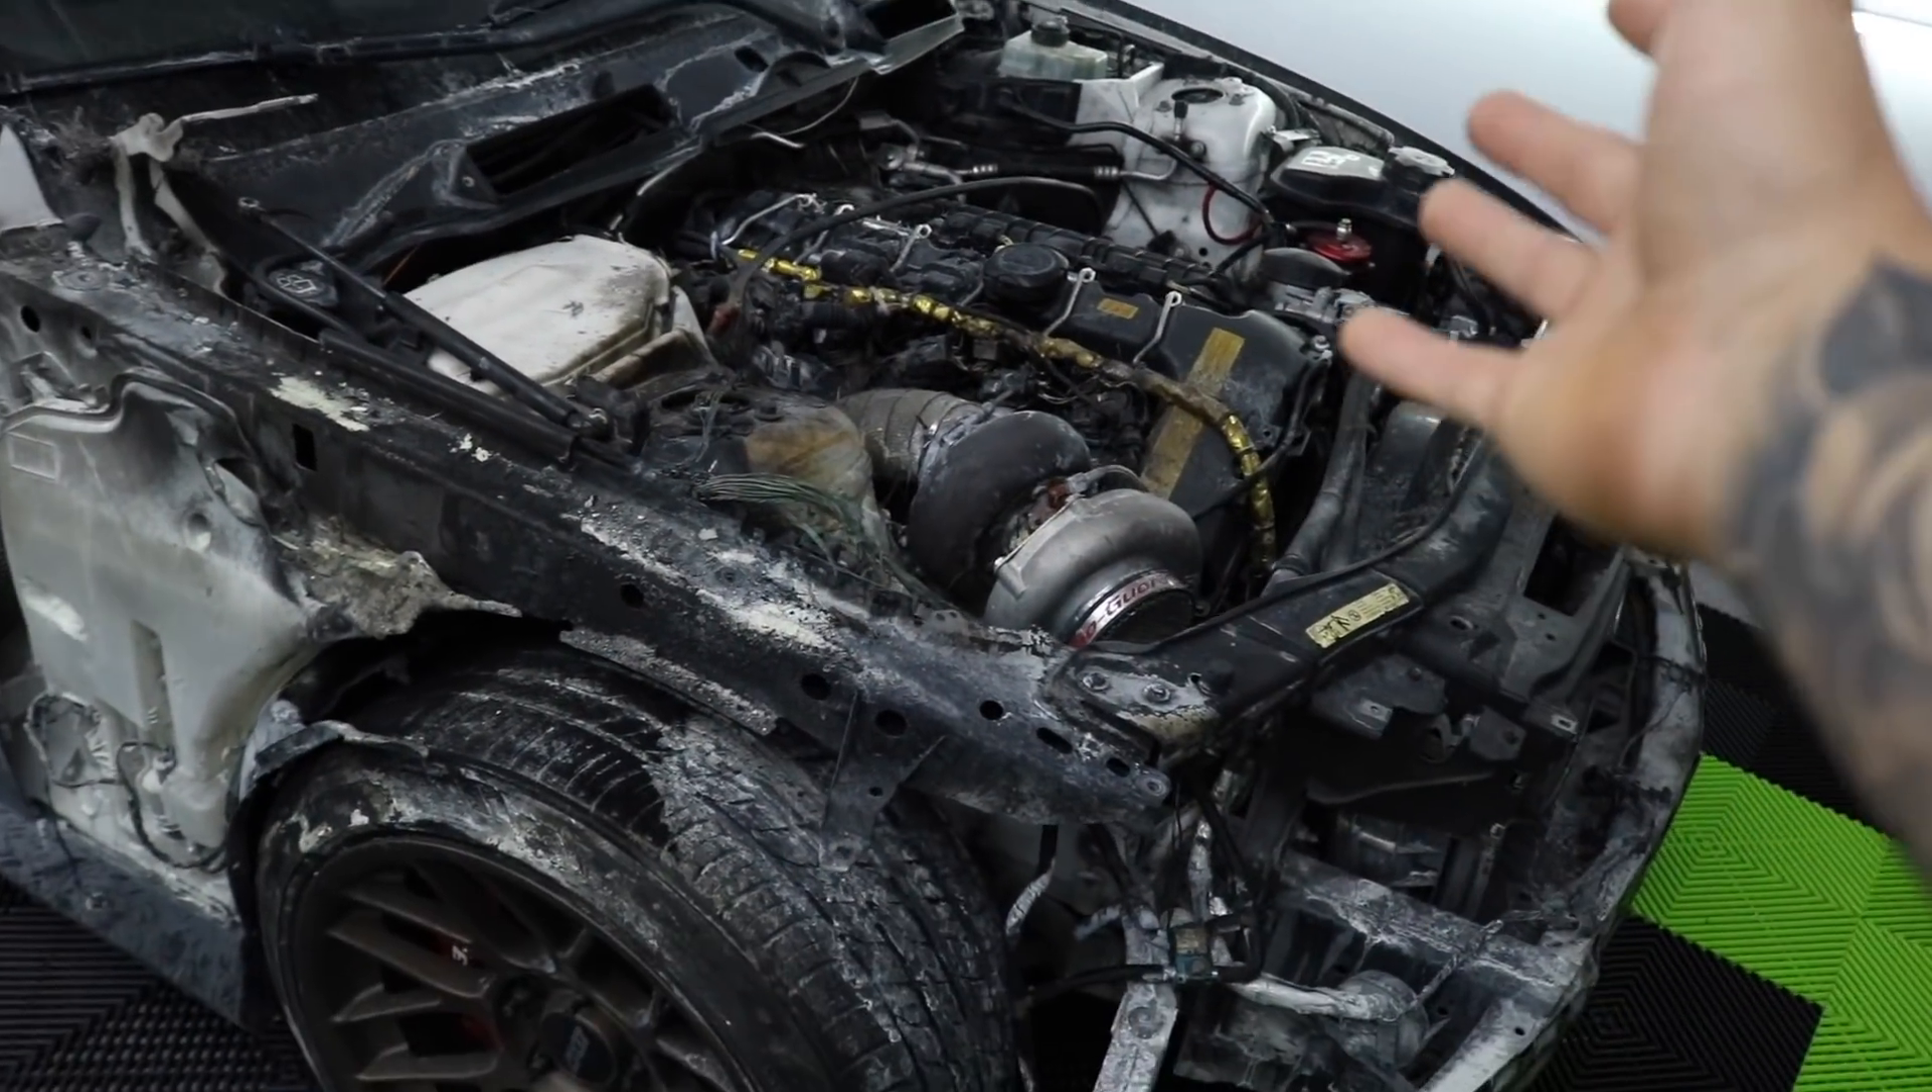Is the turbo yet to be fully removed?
Yes.